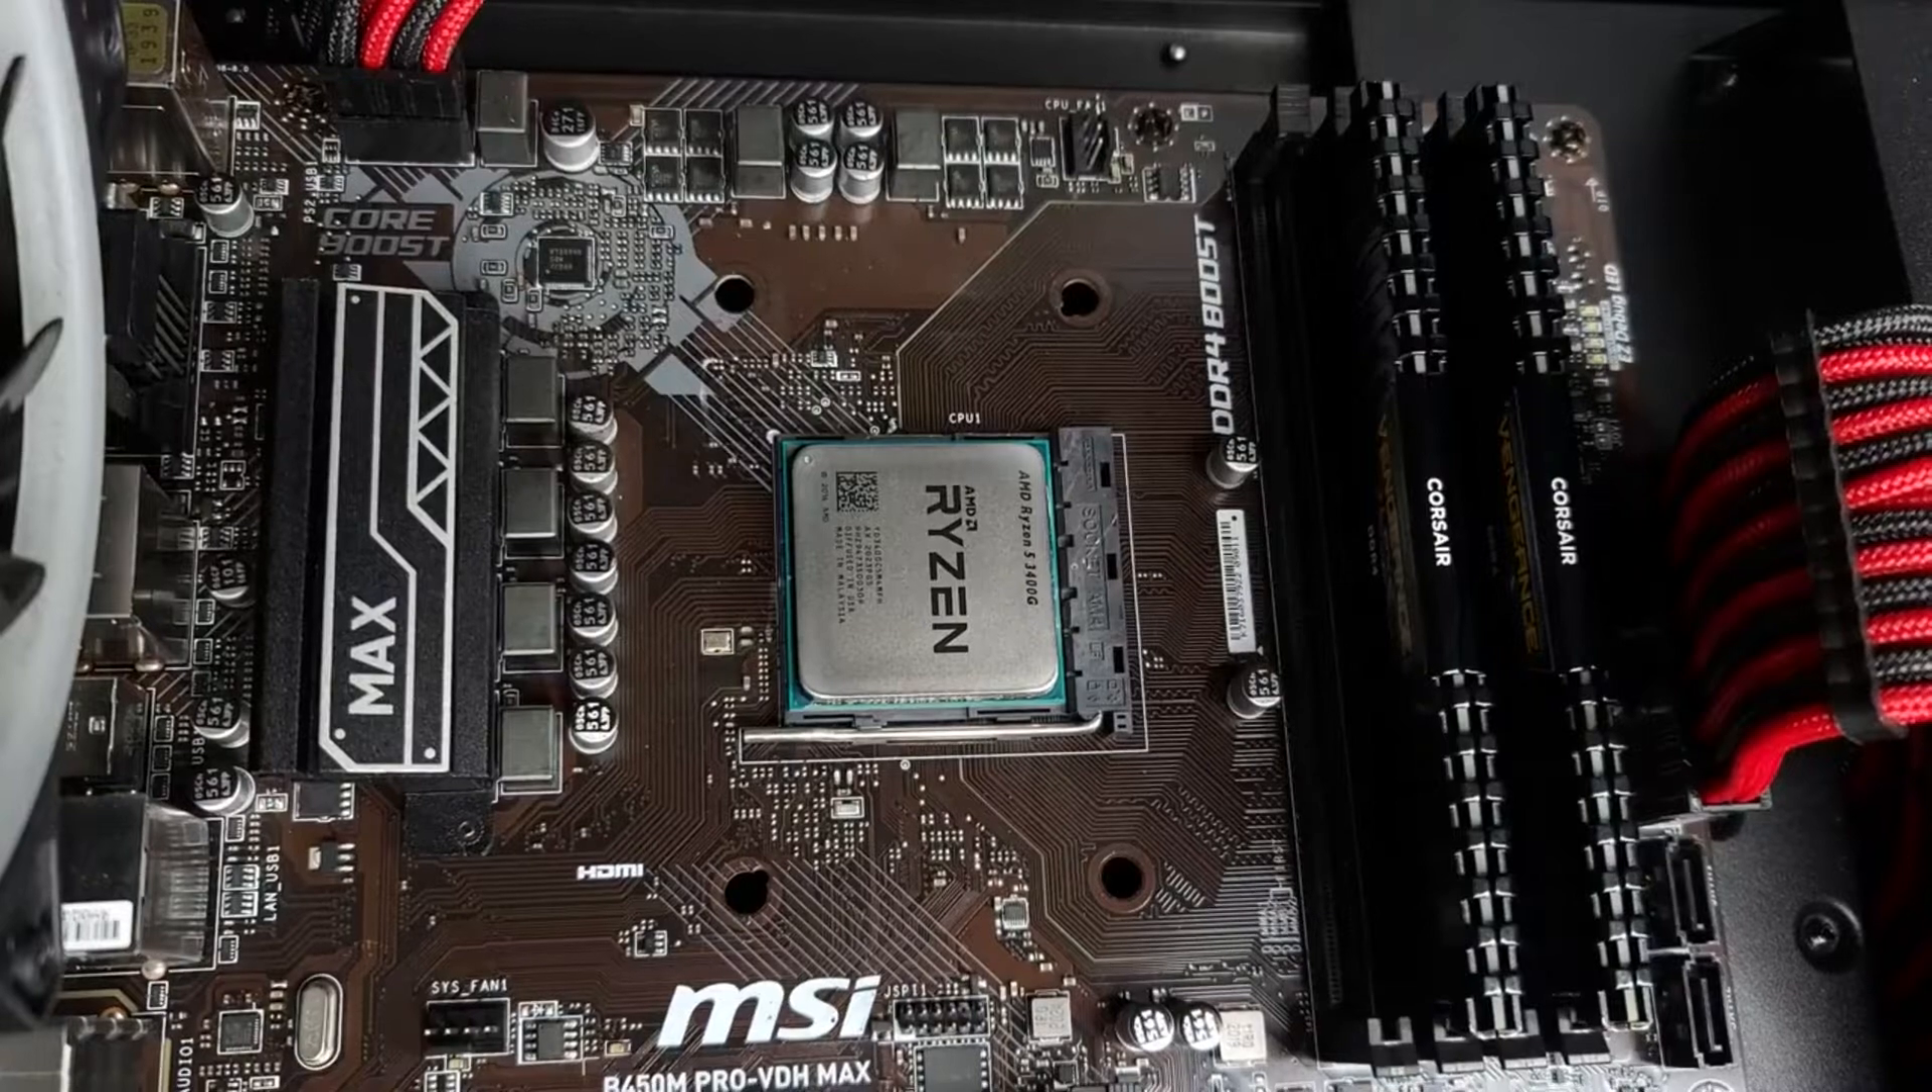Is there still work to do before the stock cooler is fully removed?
No.